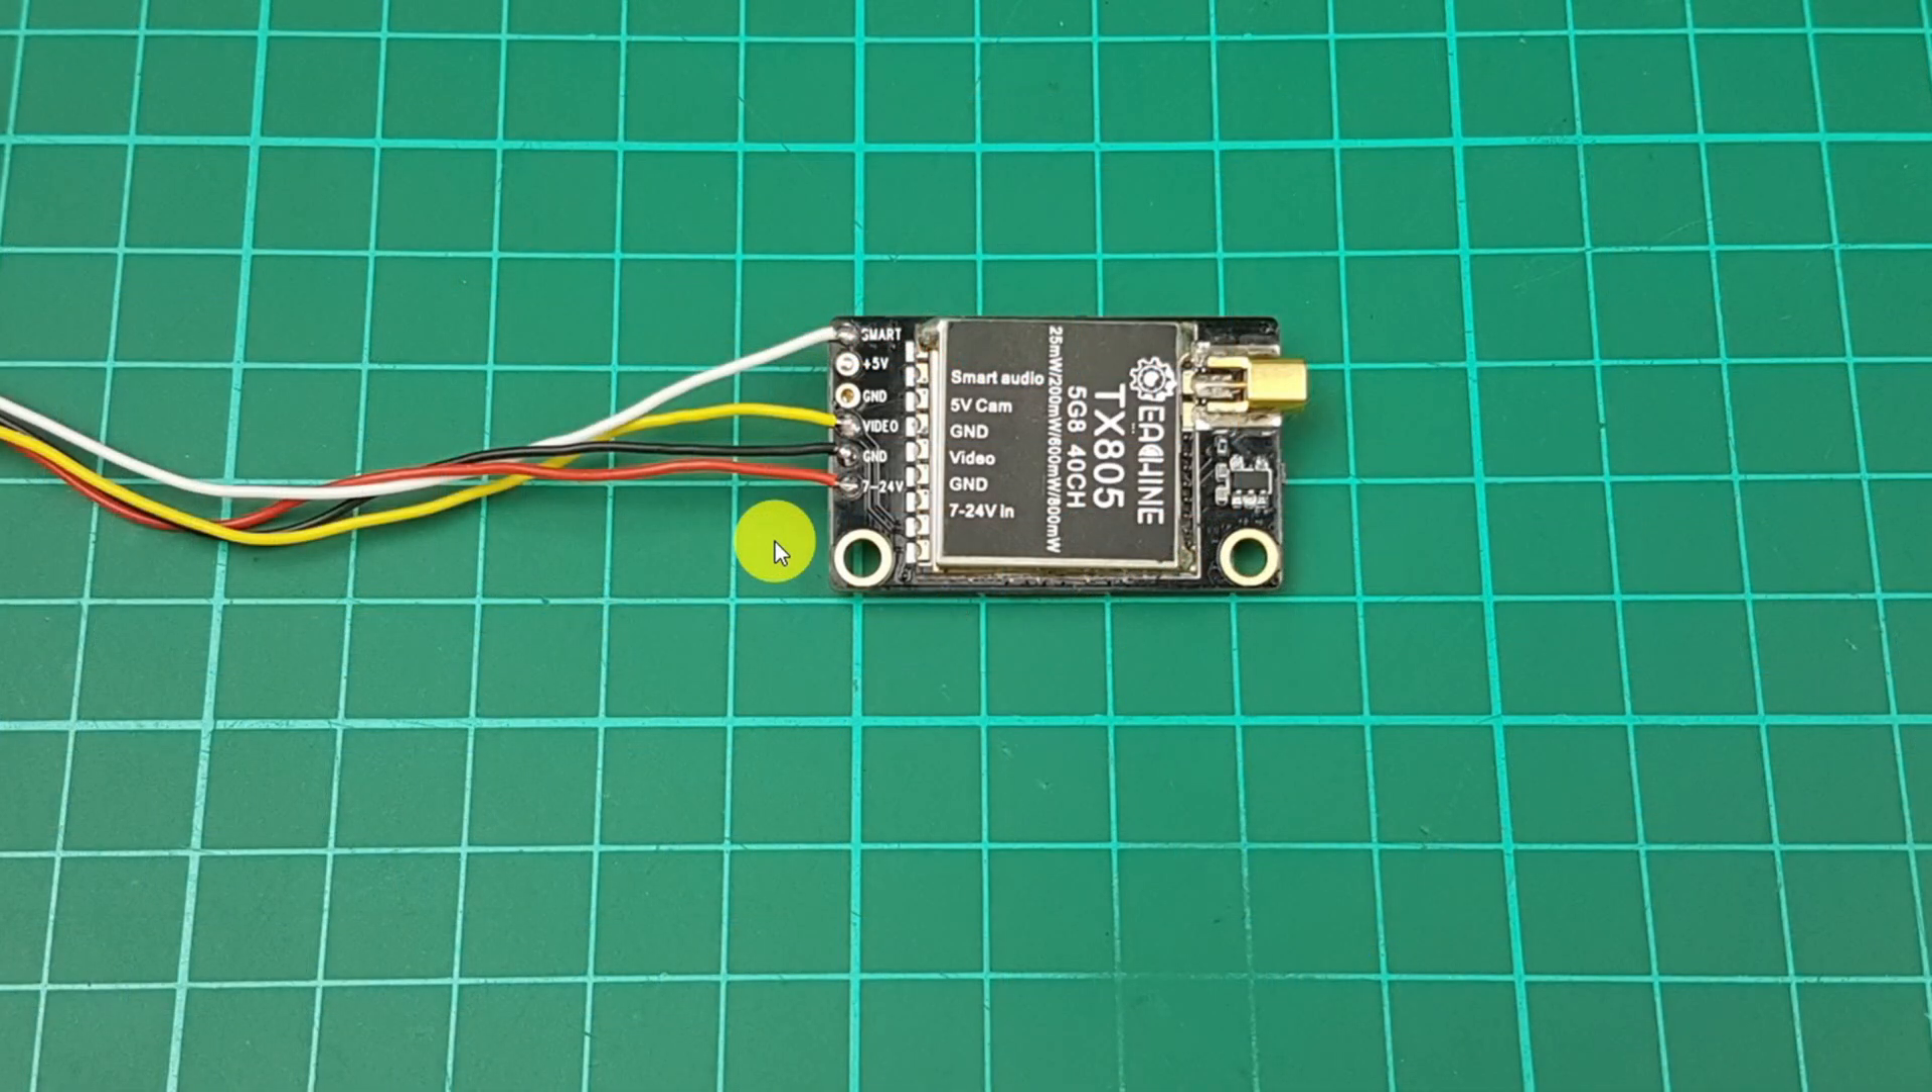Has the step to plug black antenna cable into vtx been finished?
No.